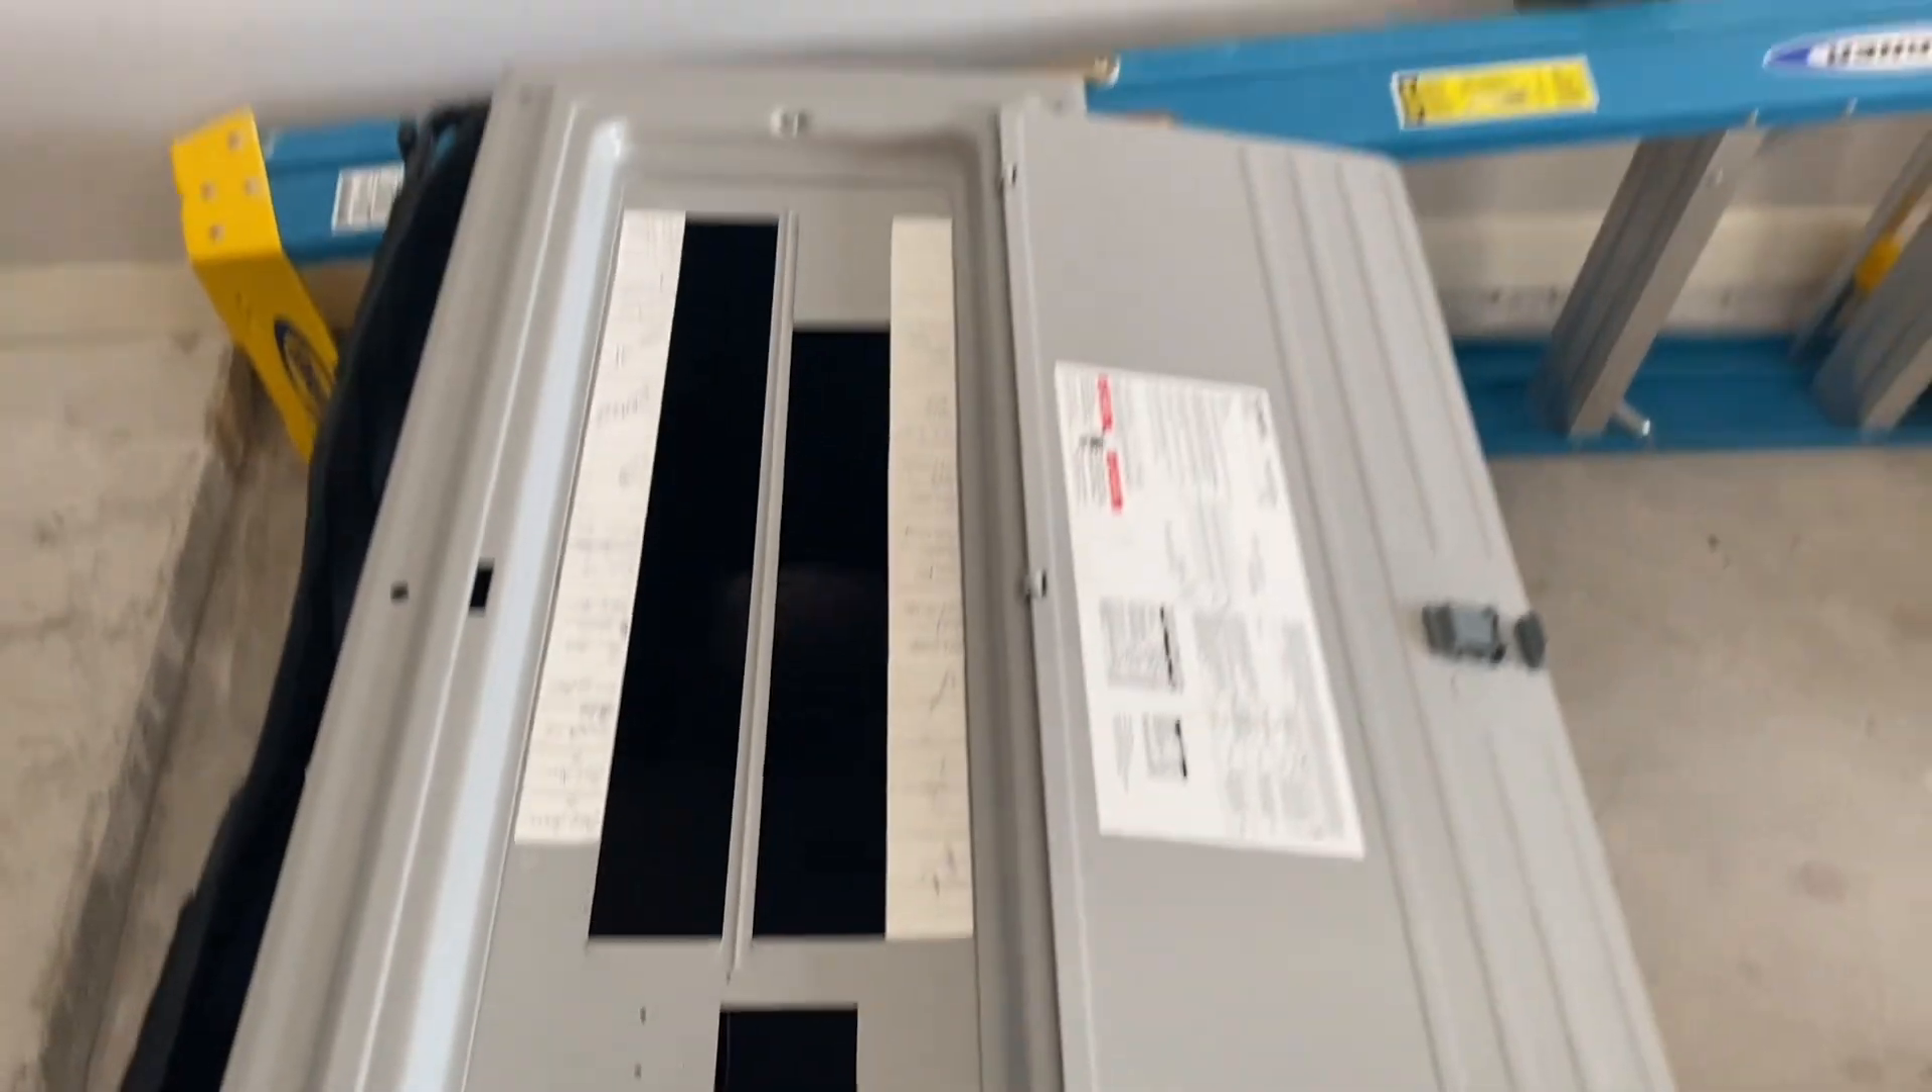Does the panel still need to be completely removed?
No.